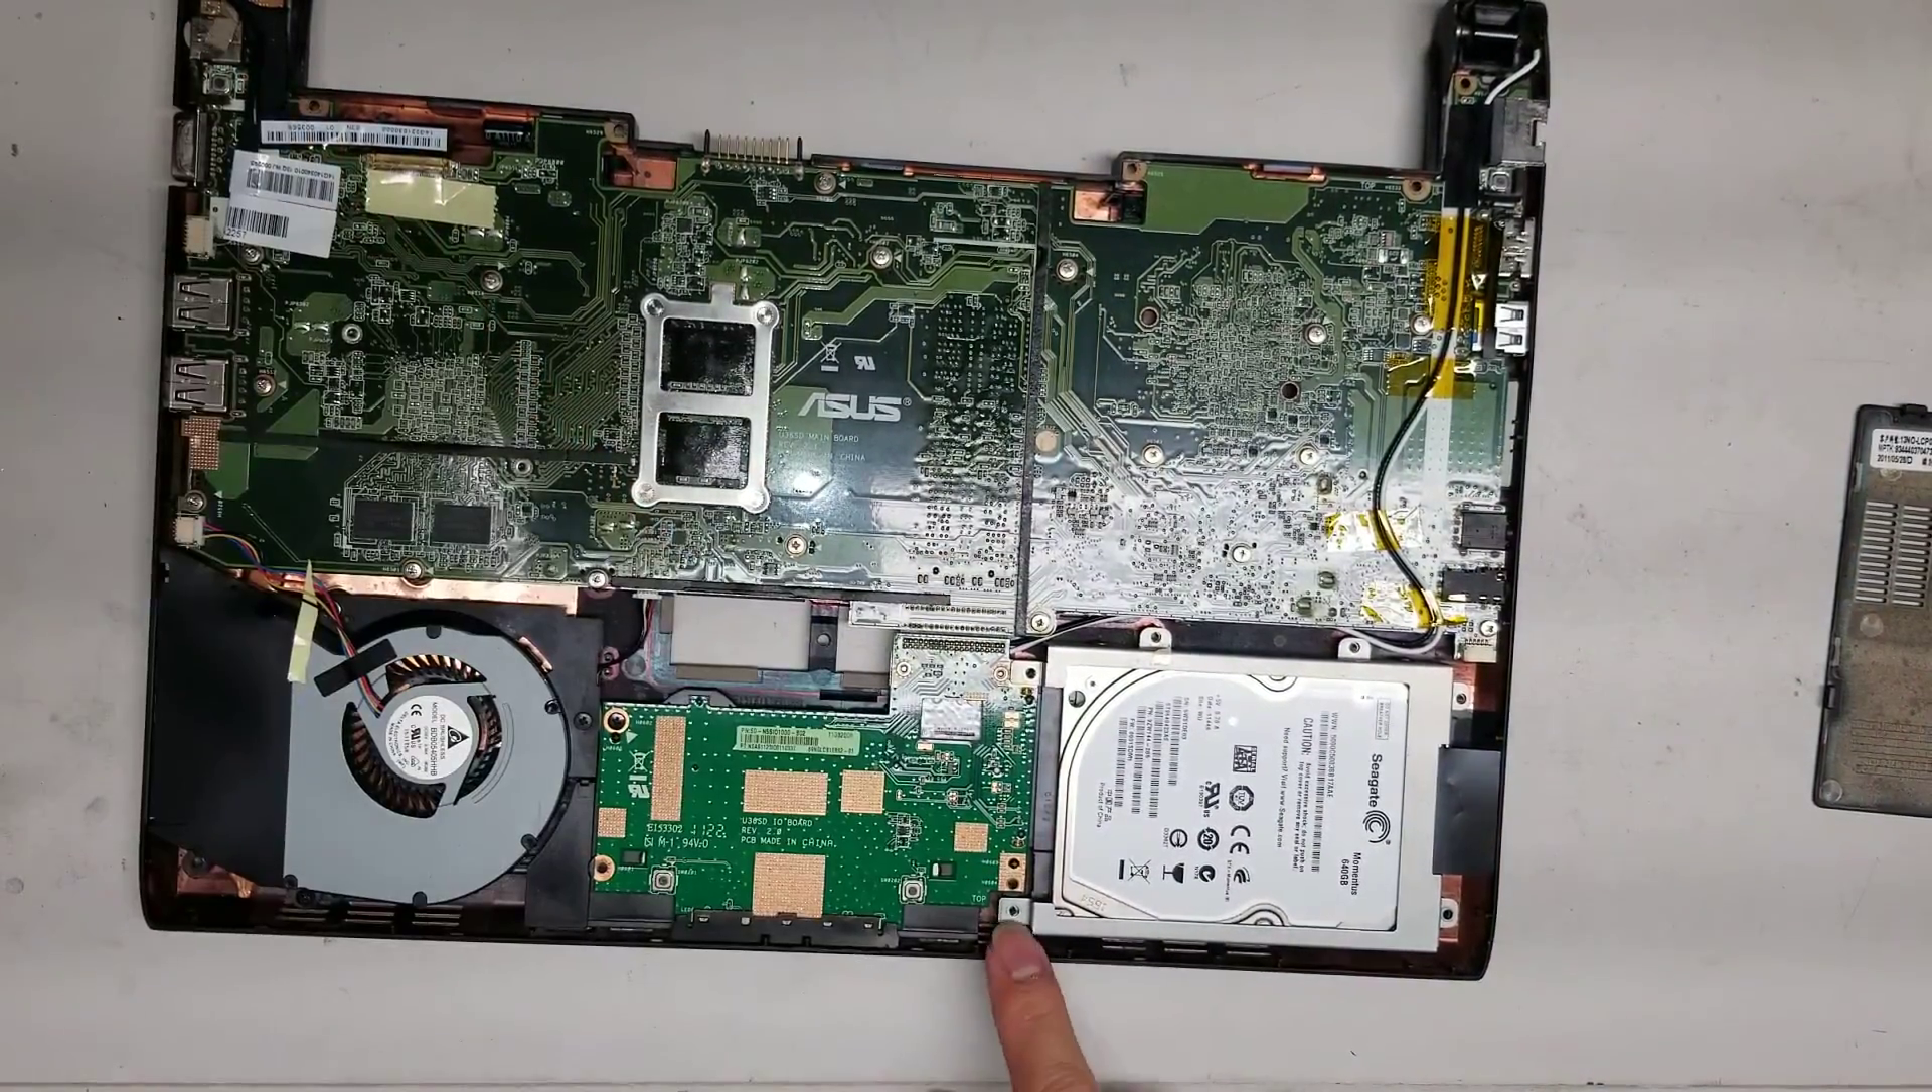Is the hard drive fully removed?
No.